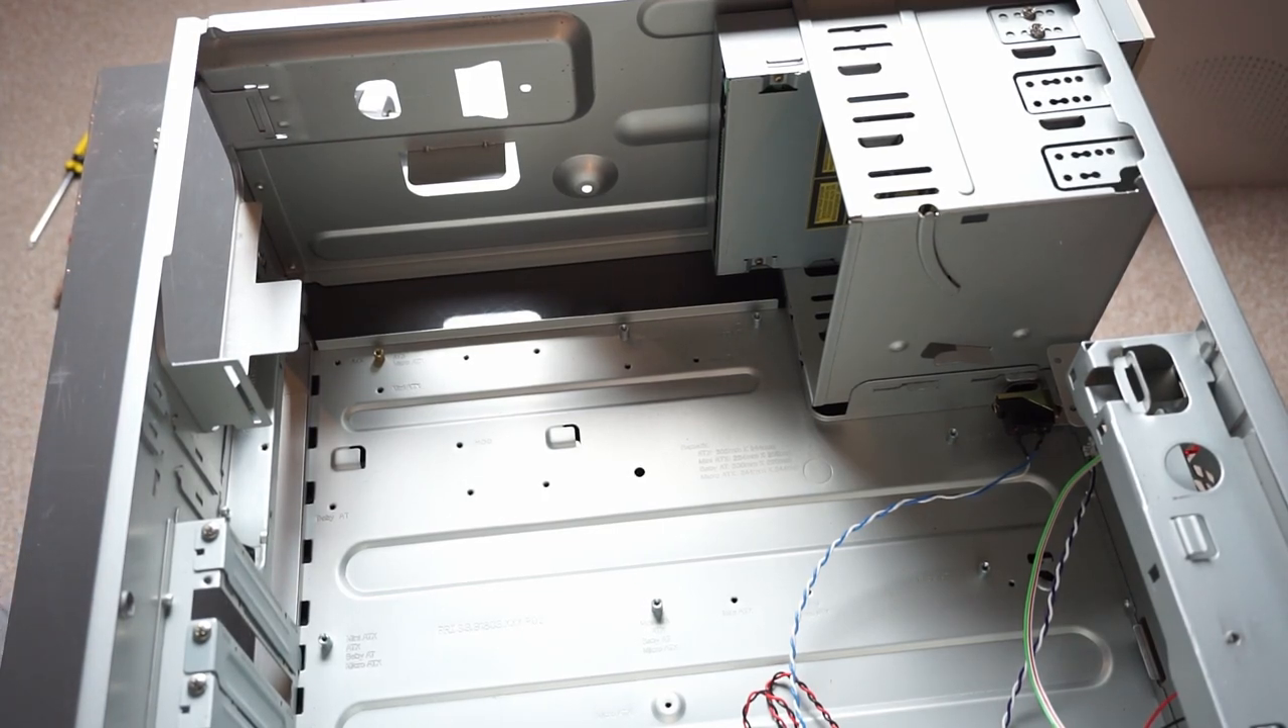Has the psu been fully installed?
No.